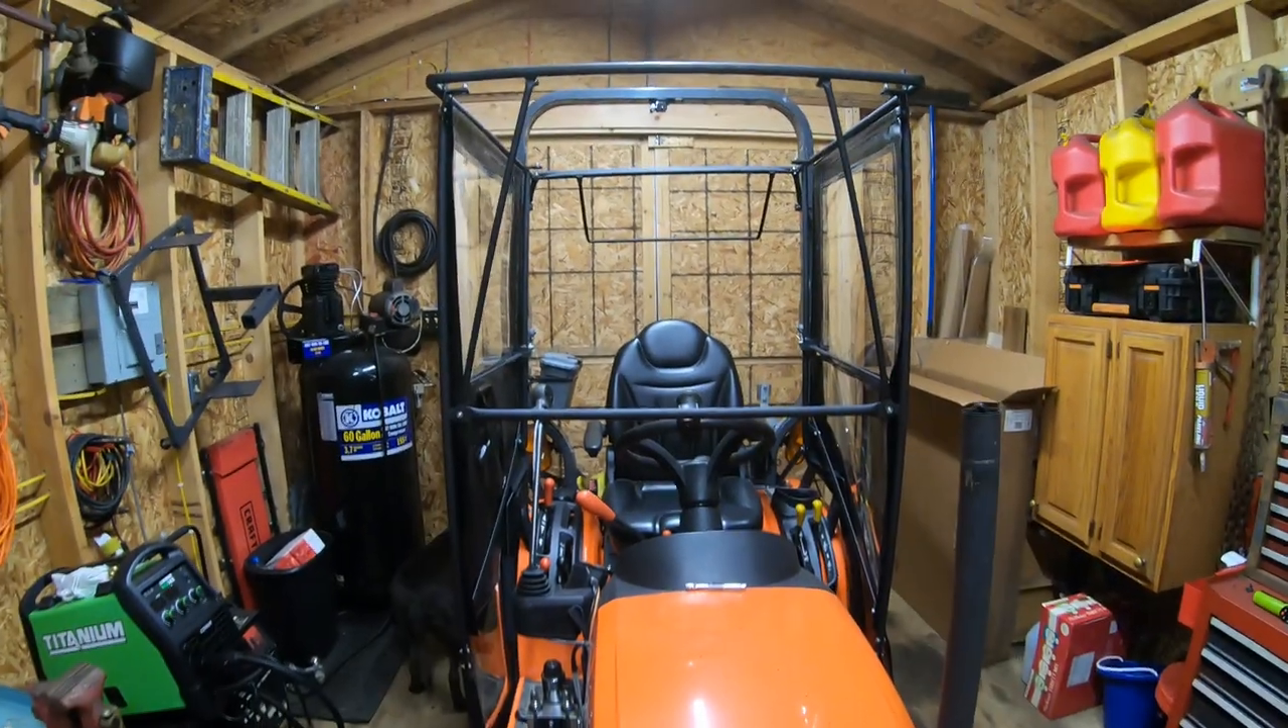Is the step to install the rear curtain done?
No.